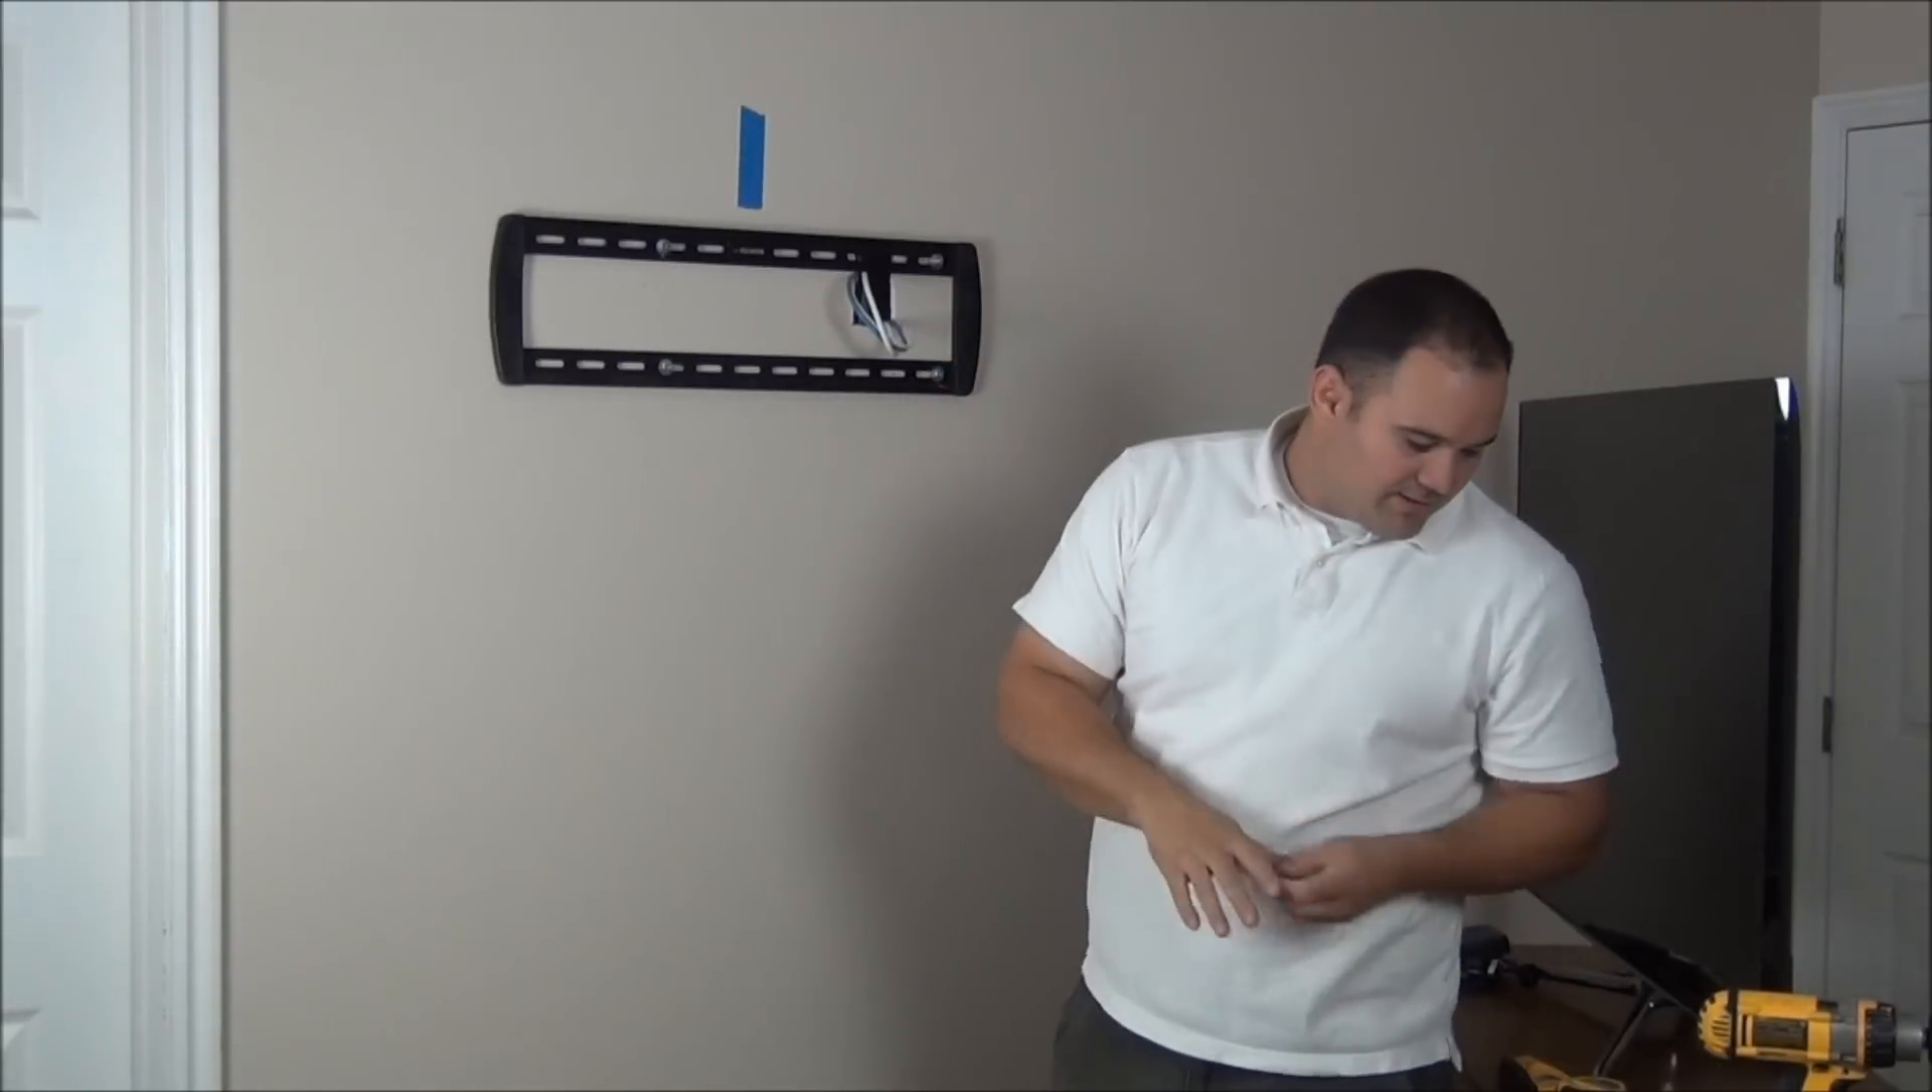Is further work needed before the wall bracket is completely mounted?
No.